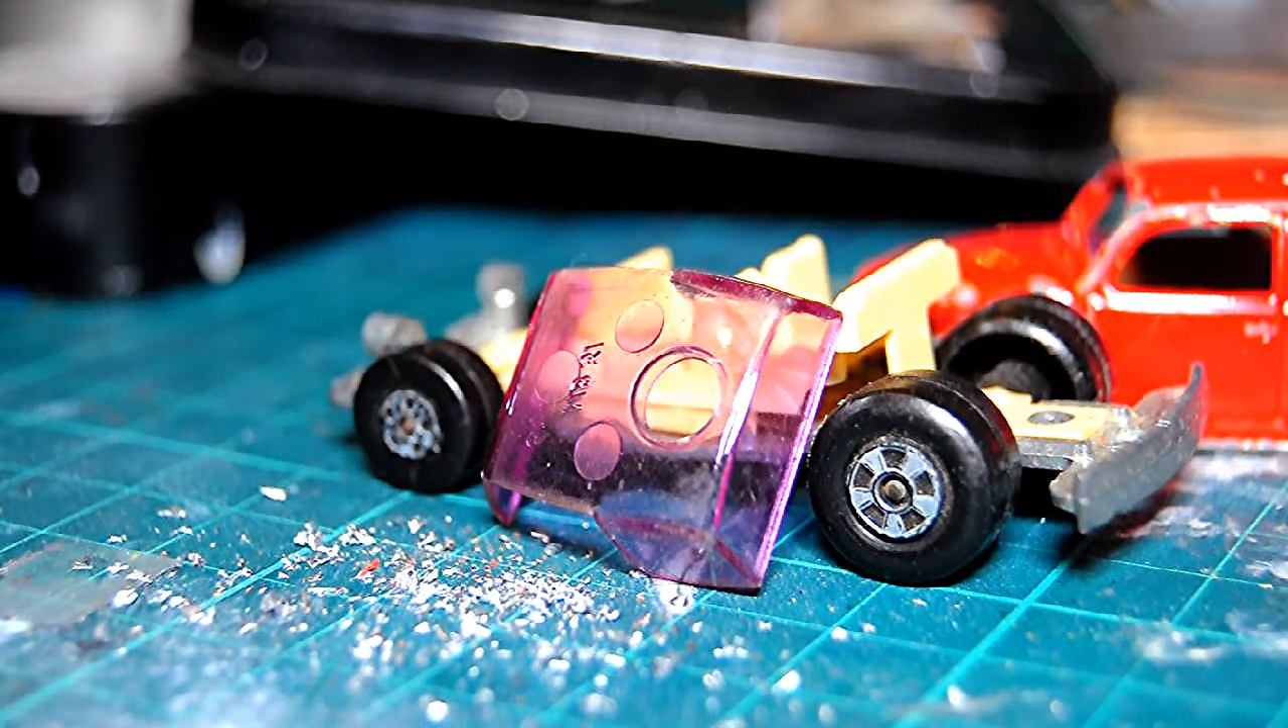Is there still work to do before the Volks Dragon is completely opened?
No.